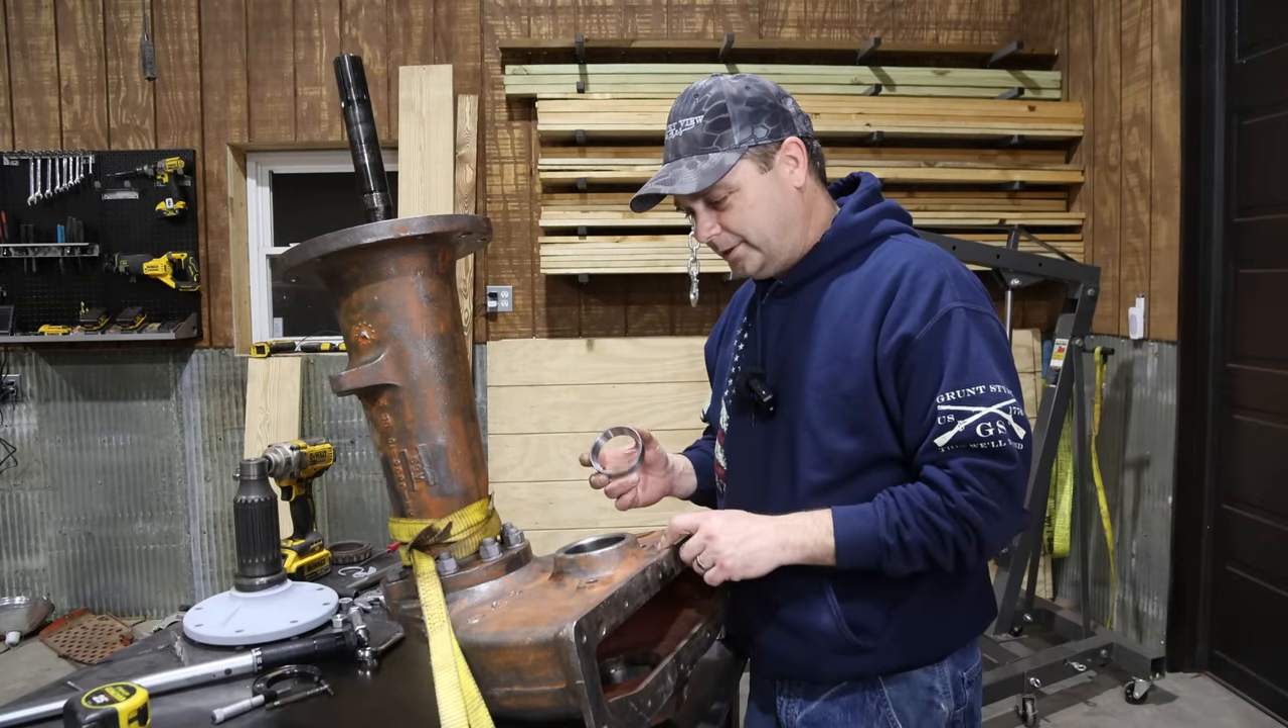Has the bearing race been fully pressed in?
No.